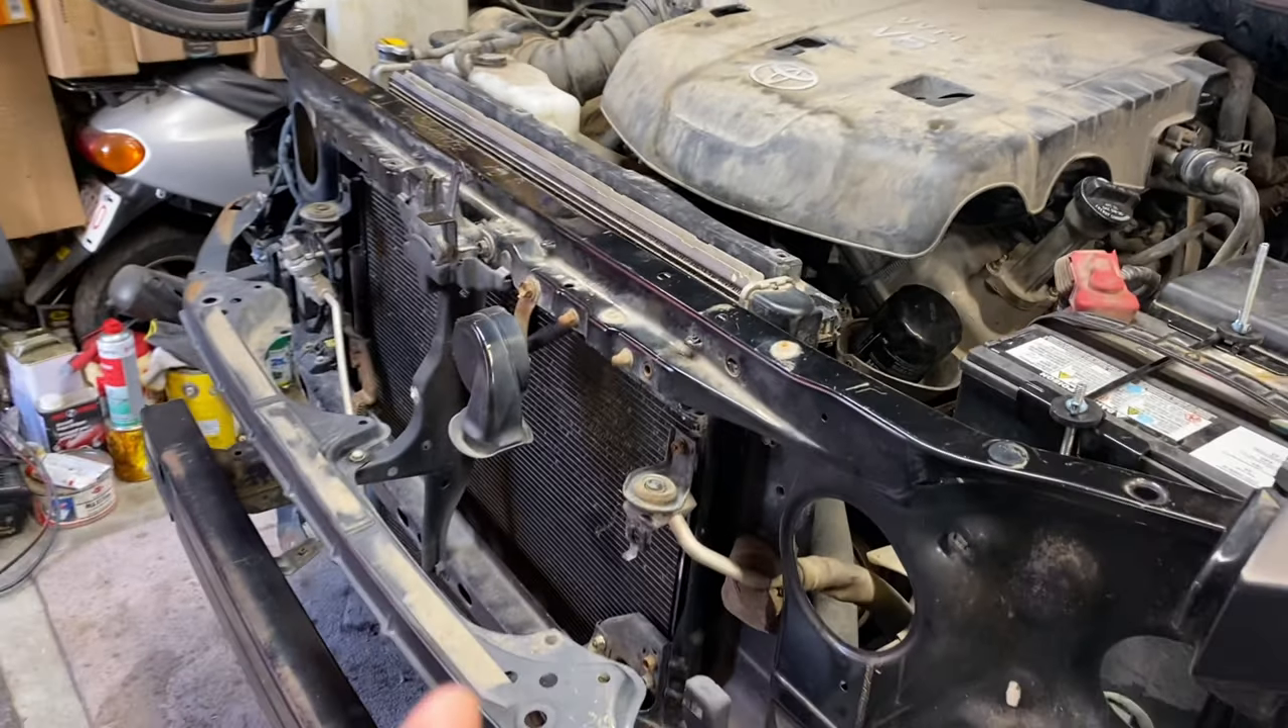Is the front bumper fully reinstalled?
No.